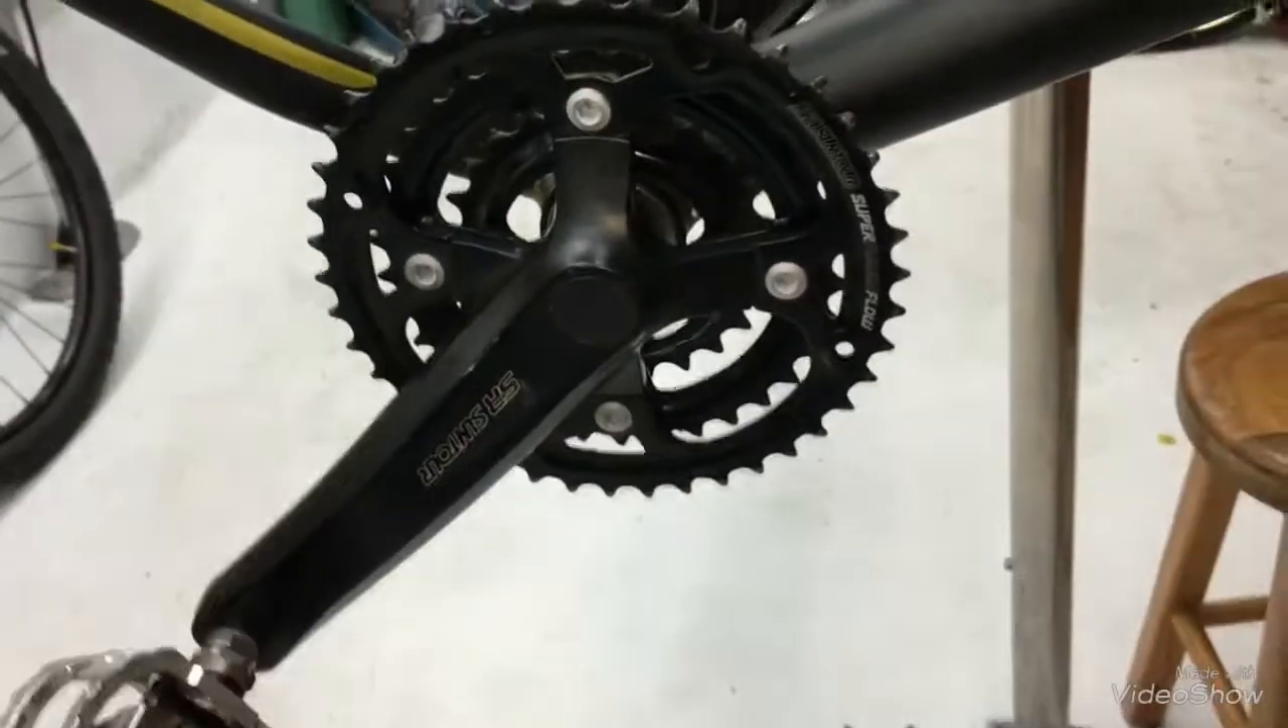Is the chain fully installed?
No.